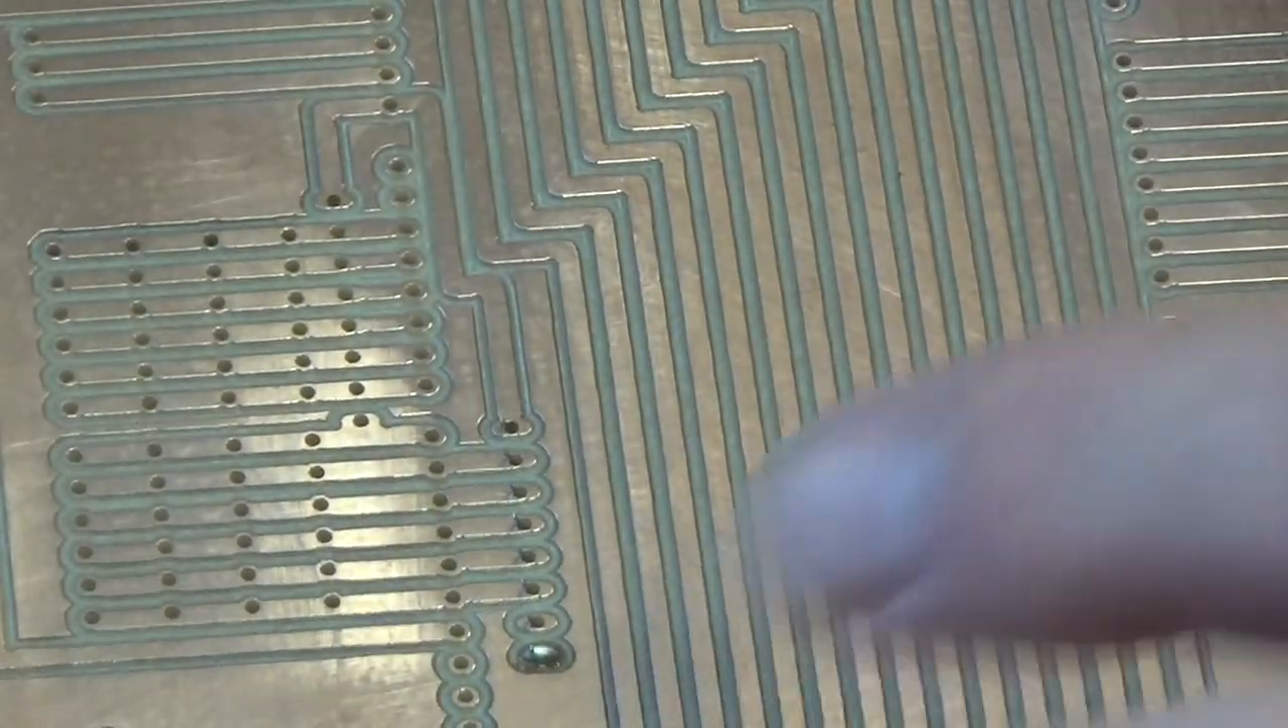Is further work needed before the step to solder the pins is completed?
Yes.